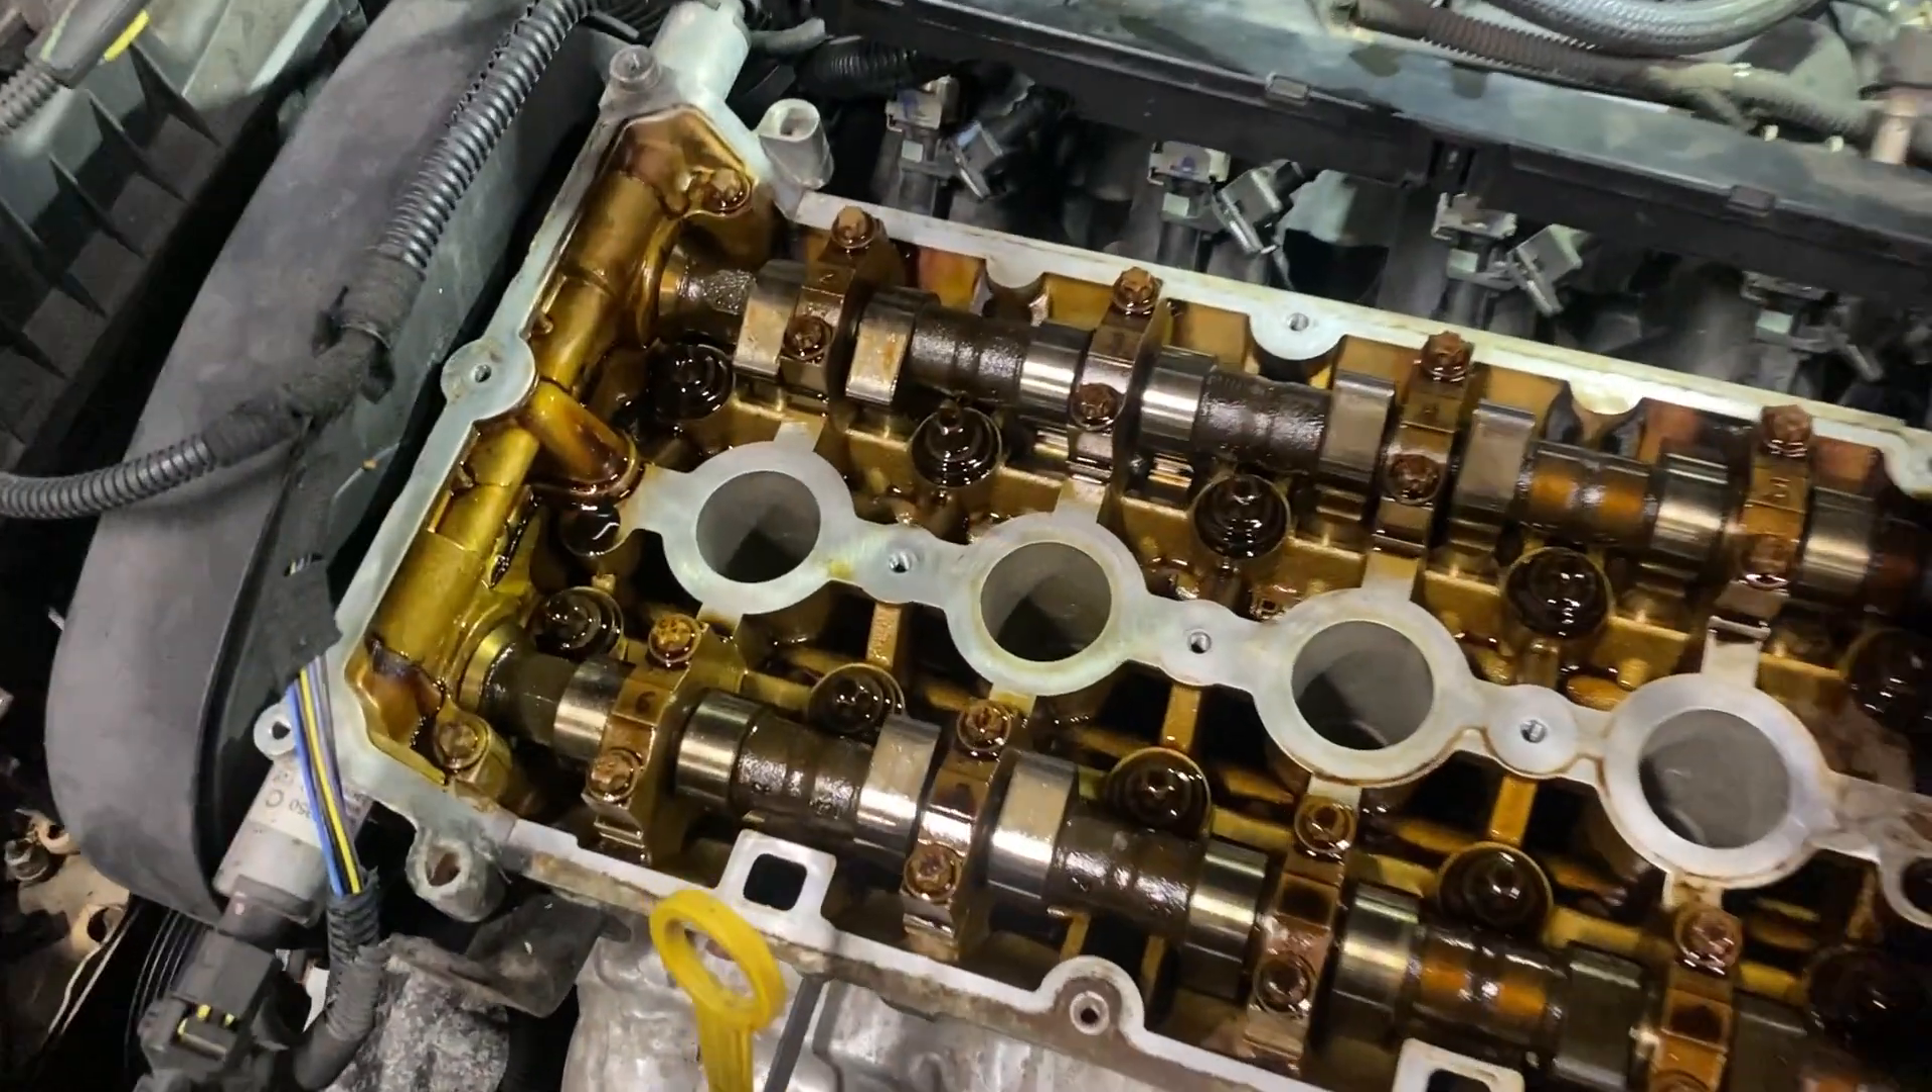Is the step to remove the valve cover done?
Yes.